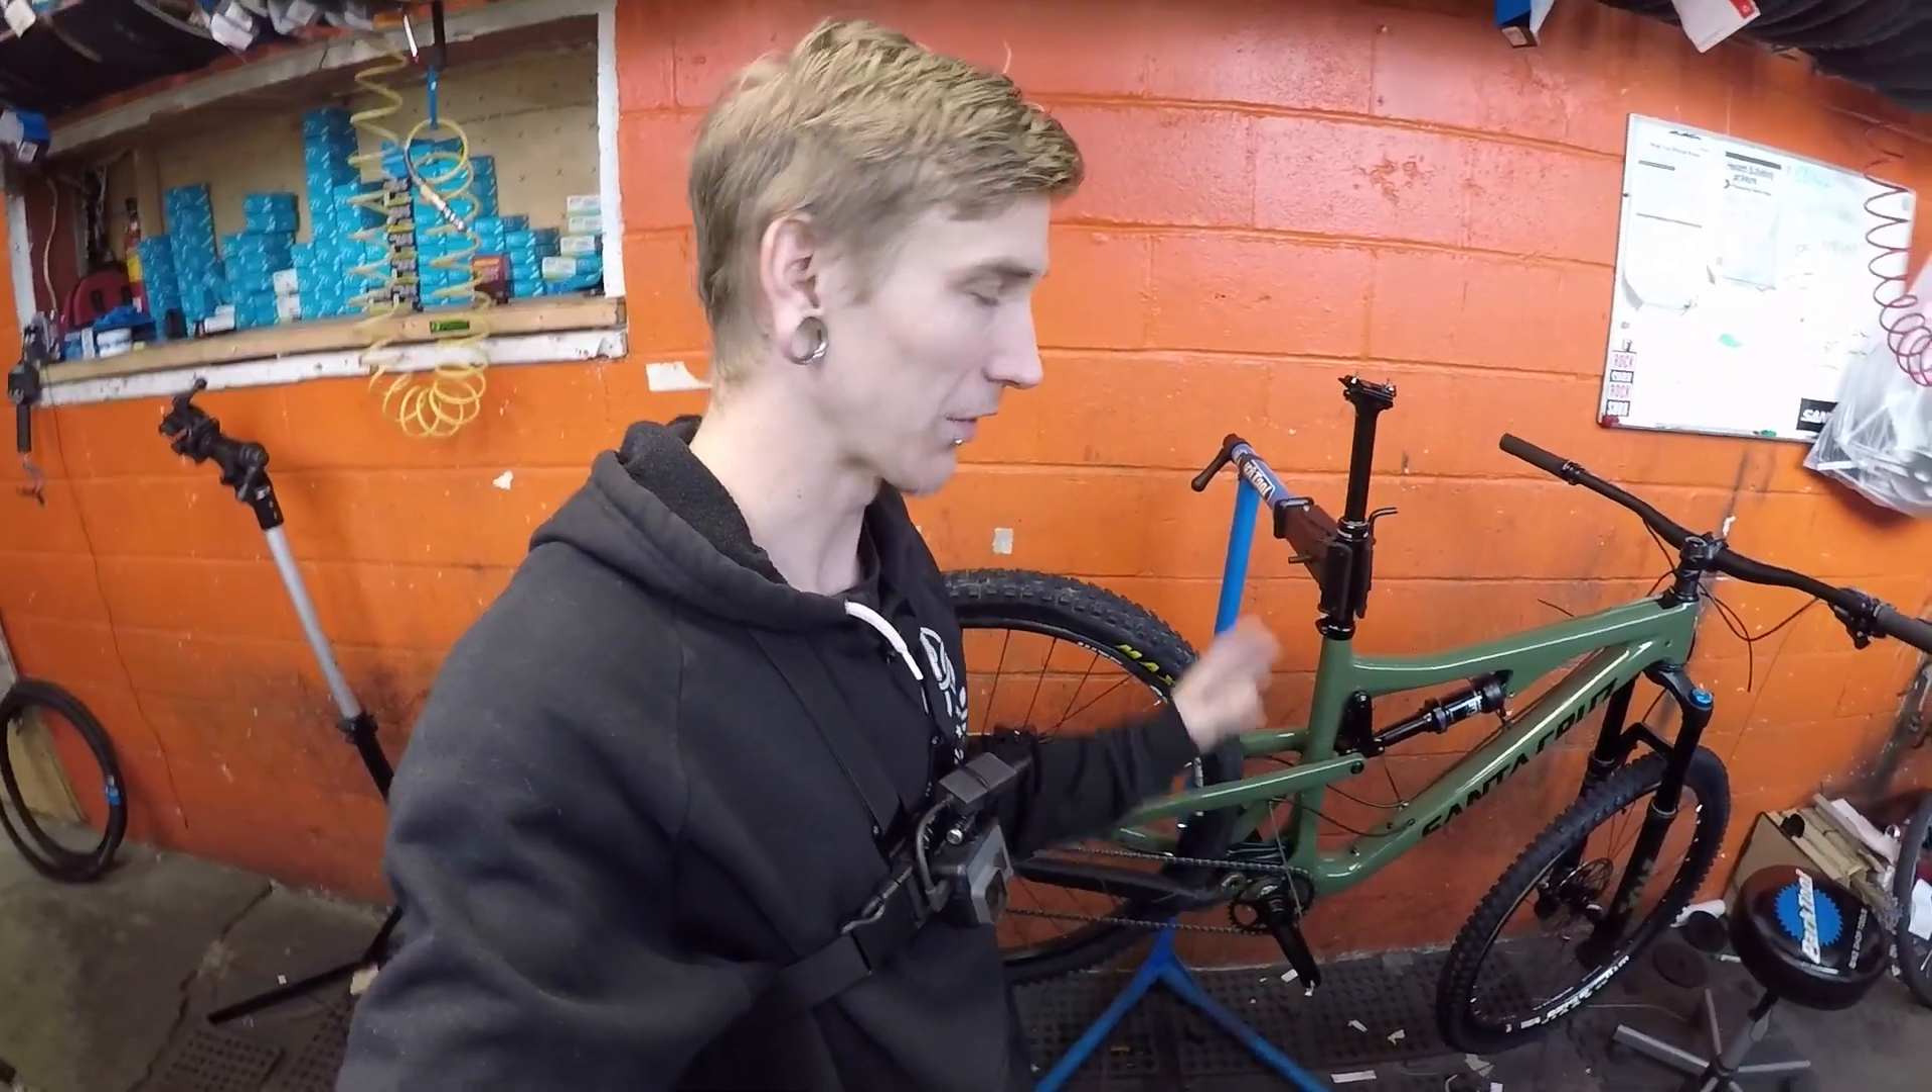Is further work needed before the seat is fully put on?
Yes.